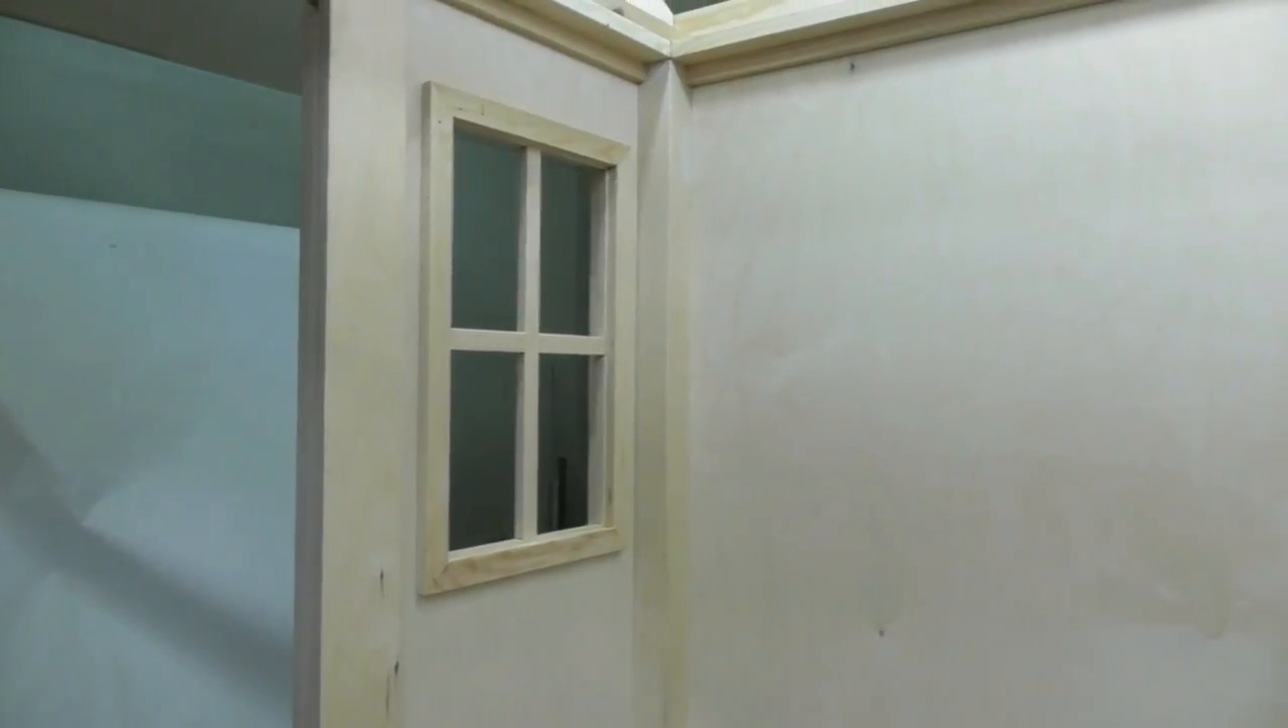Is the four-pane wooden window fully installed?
Yes.